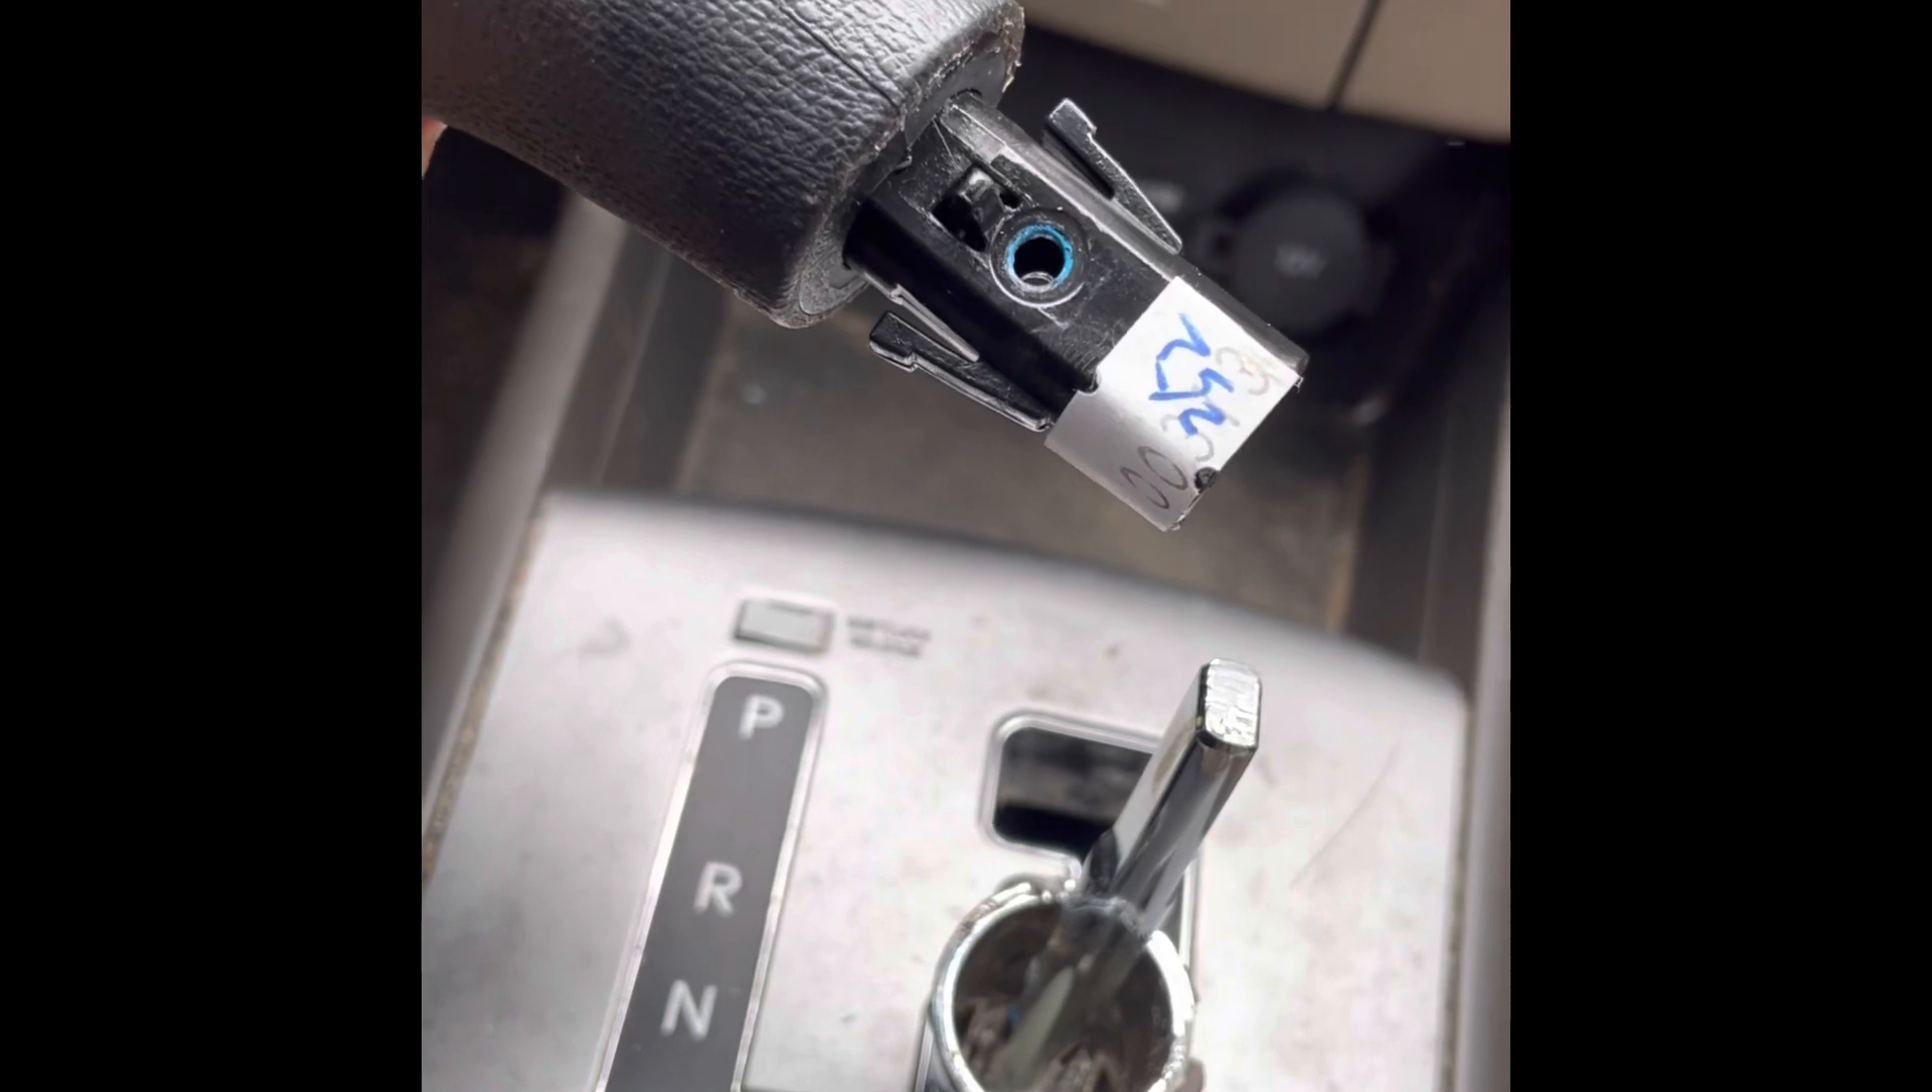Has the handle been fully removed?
Yes.